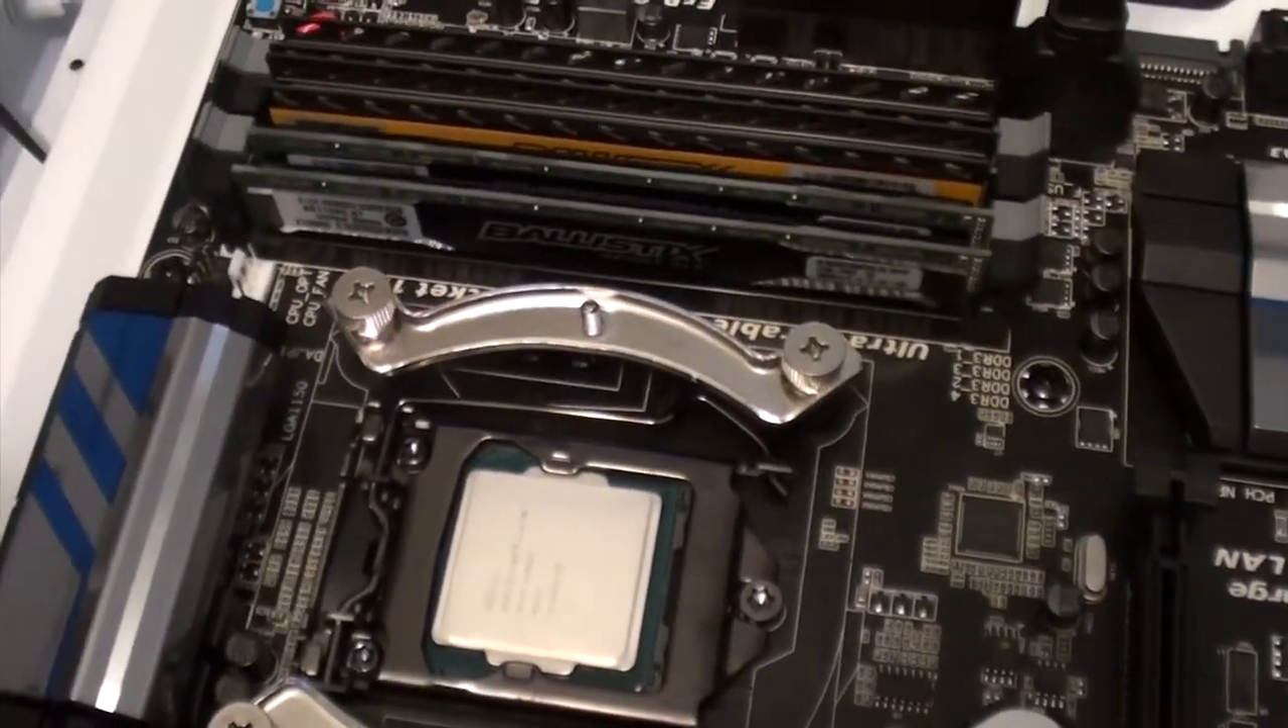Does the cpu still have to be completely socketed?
No.